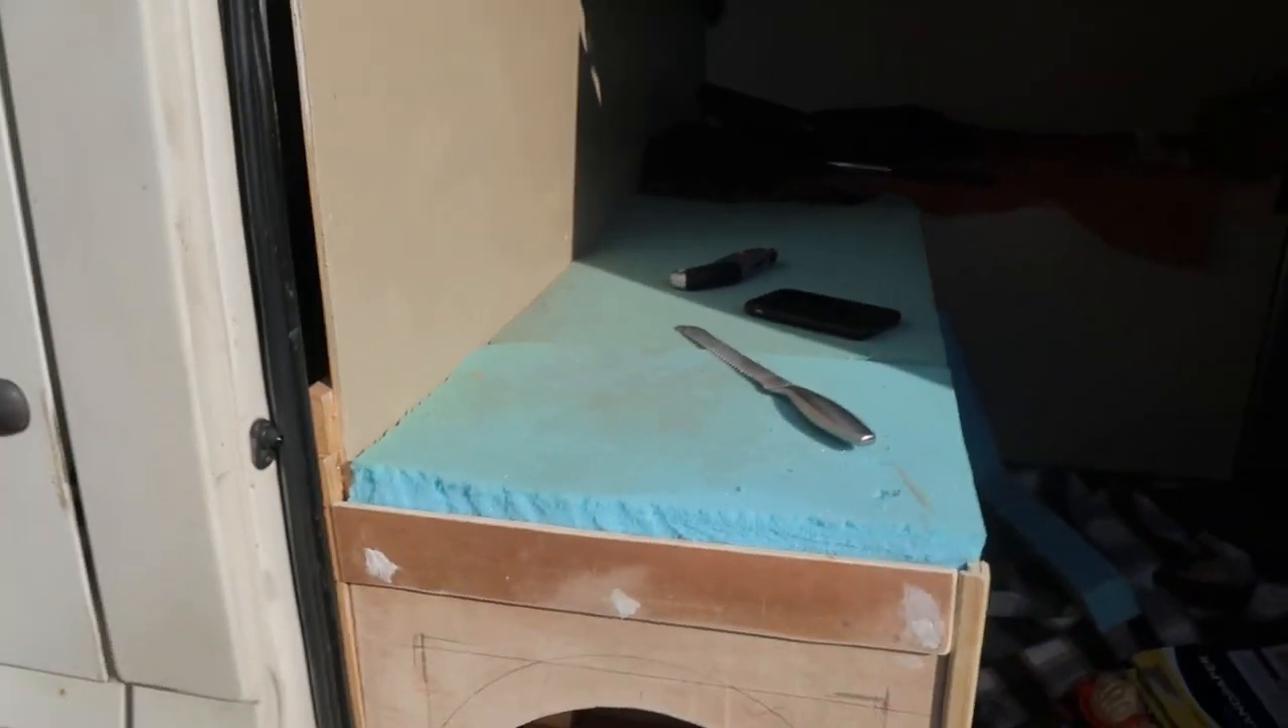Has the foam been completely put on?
Yes.